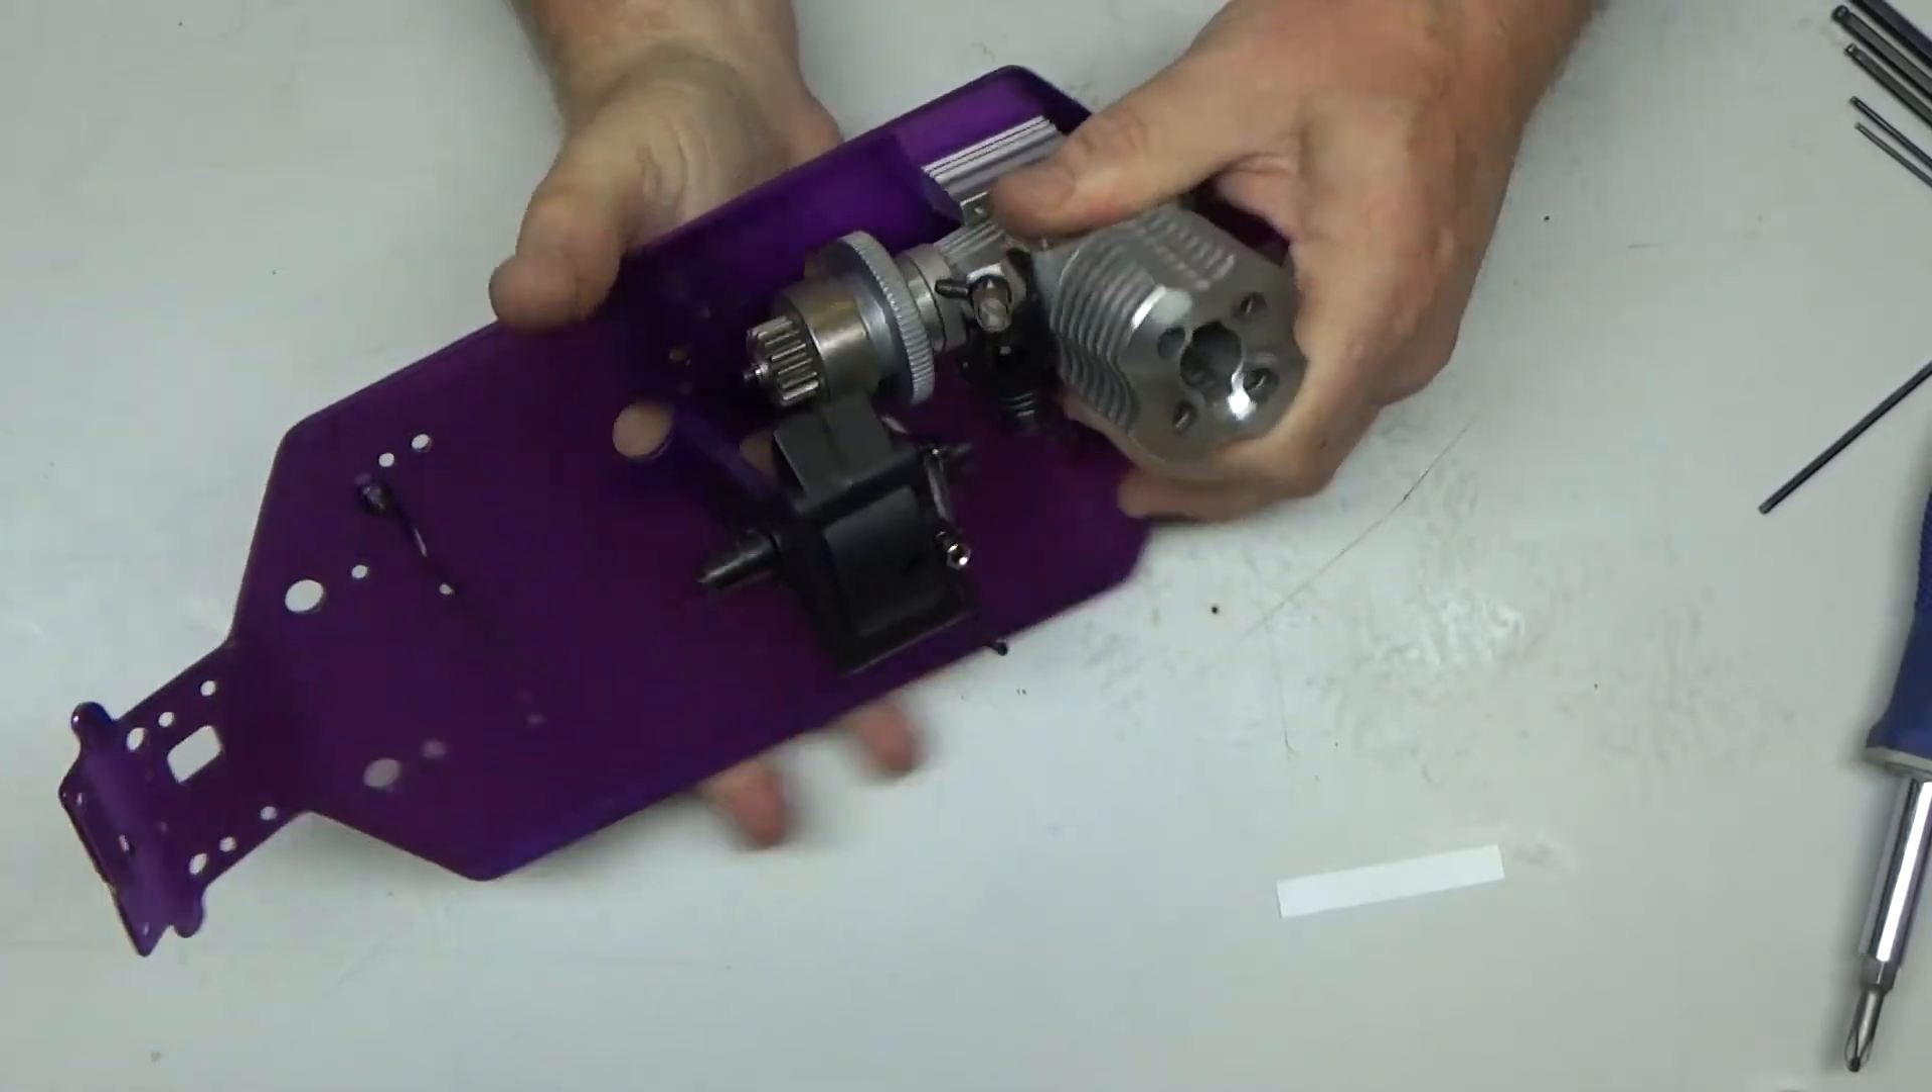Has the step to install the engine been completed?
No.